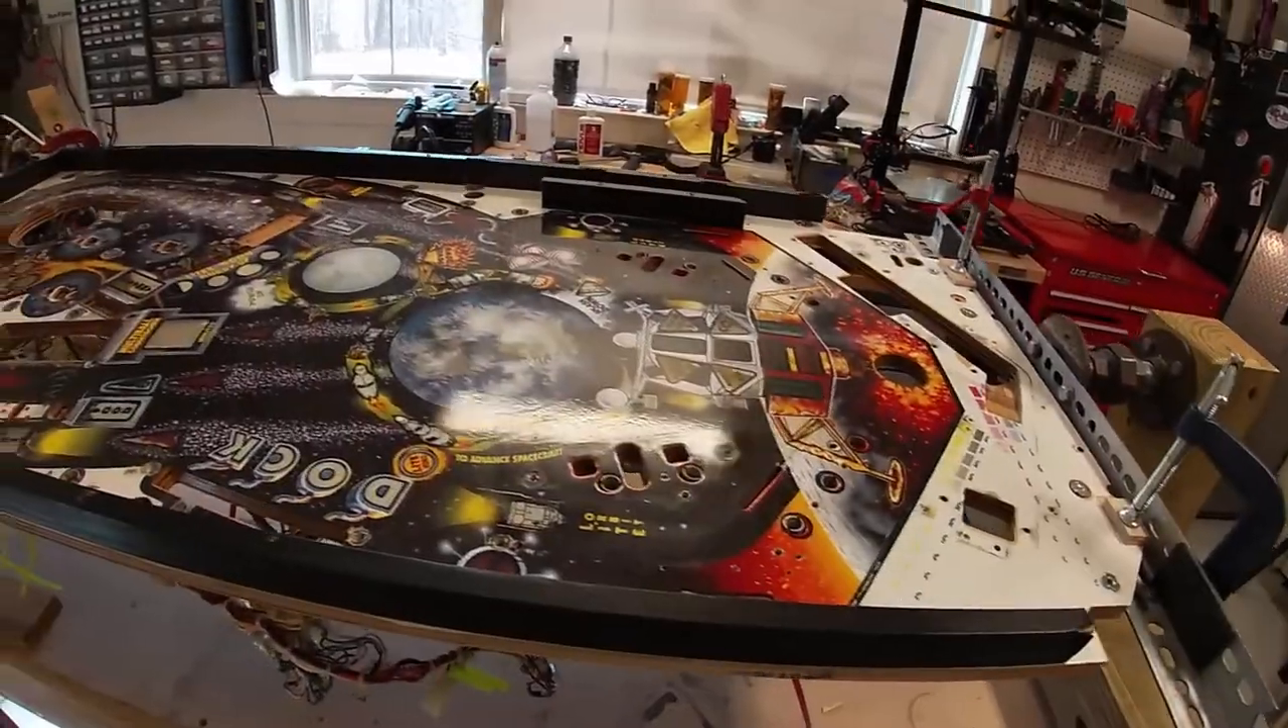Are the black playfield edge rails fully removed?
No.